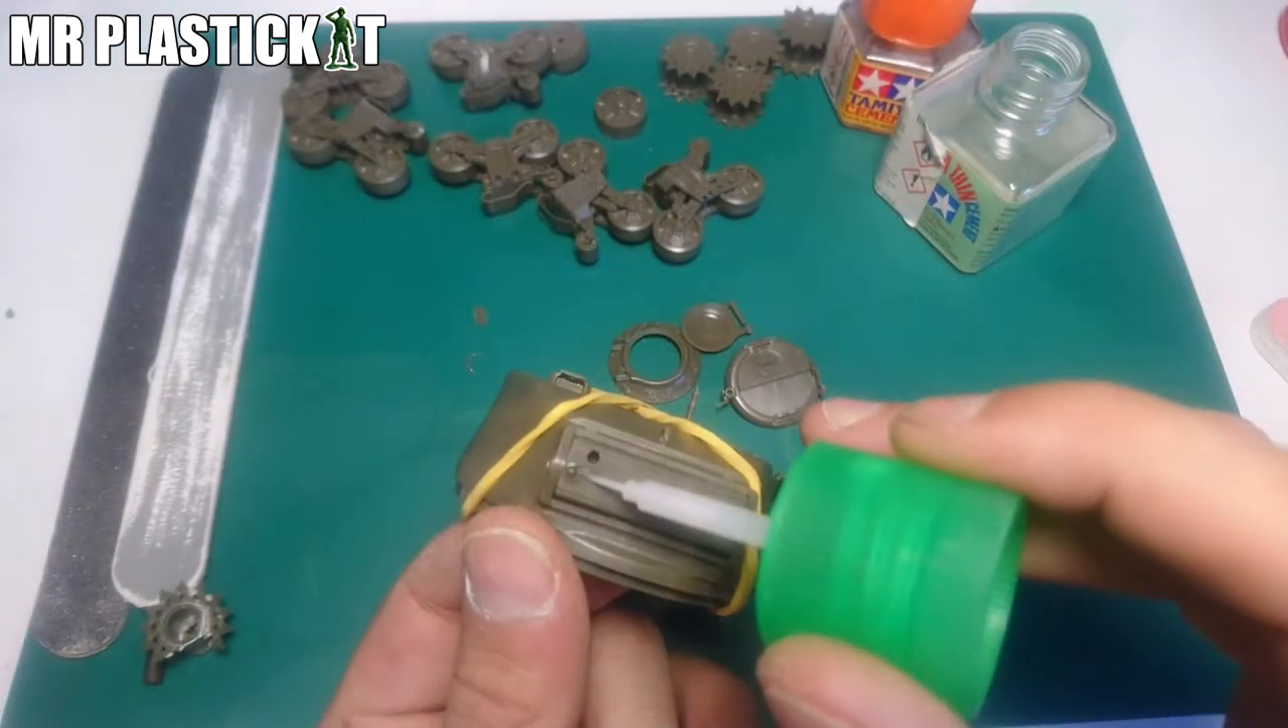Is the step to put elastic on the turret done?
Yes.